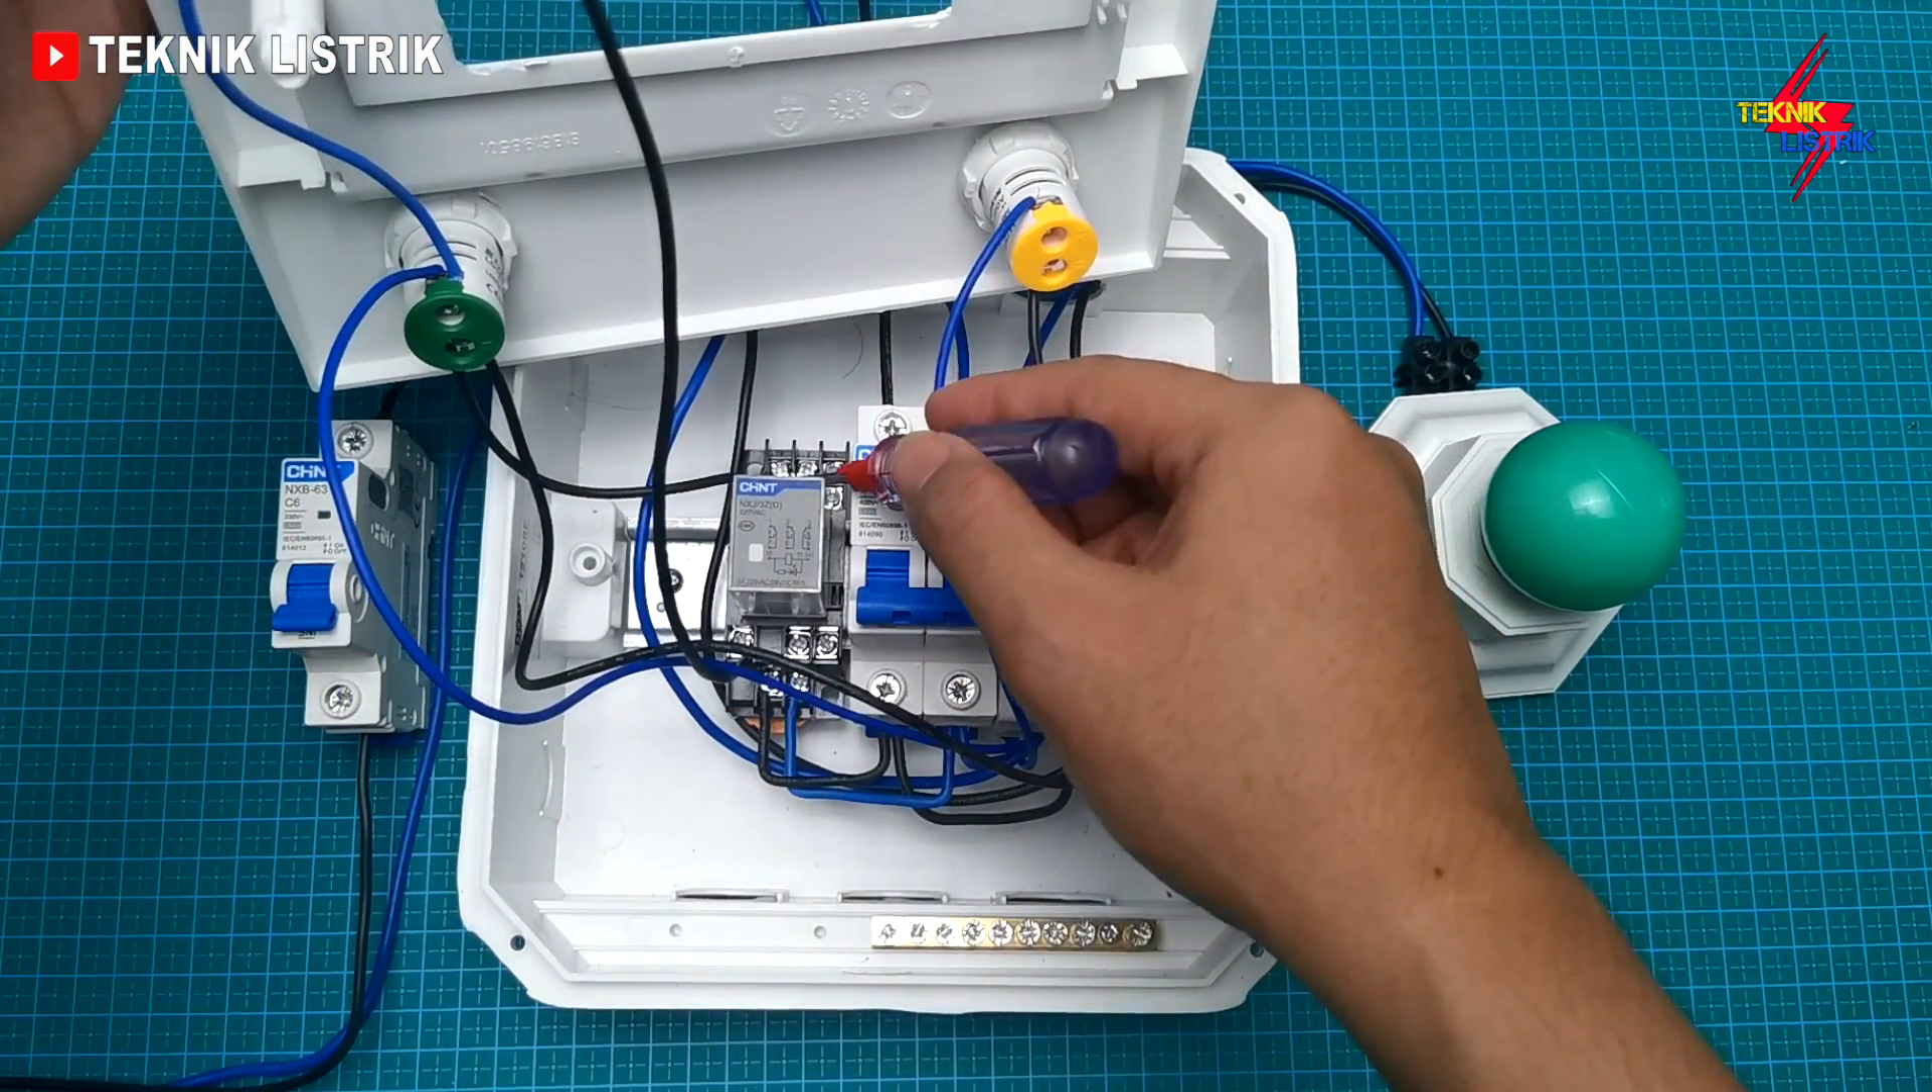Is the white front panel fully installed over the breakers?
No.